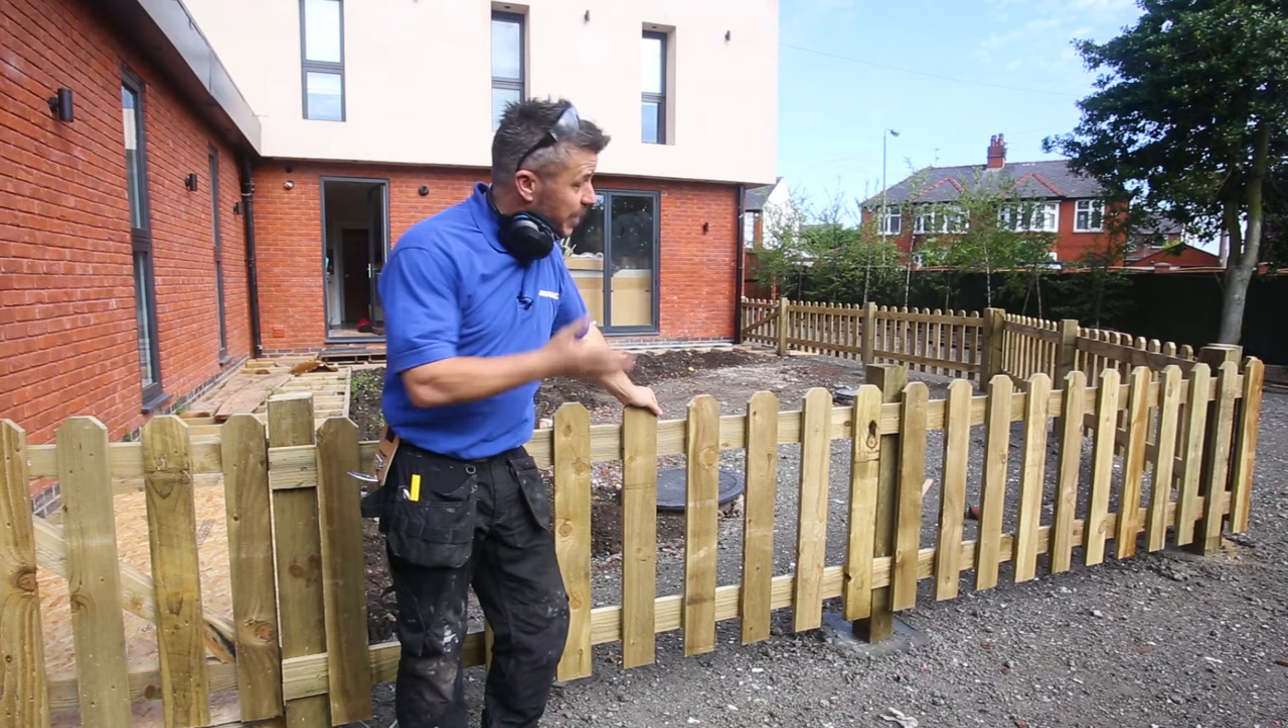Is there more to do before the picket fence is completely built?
No.